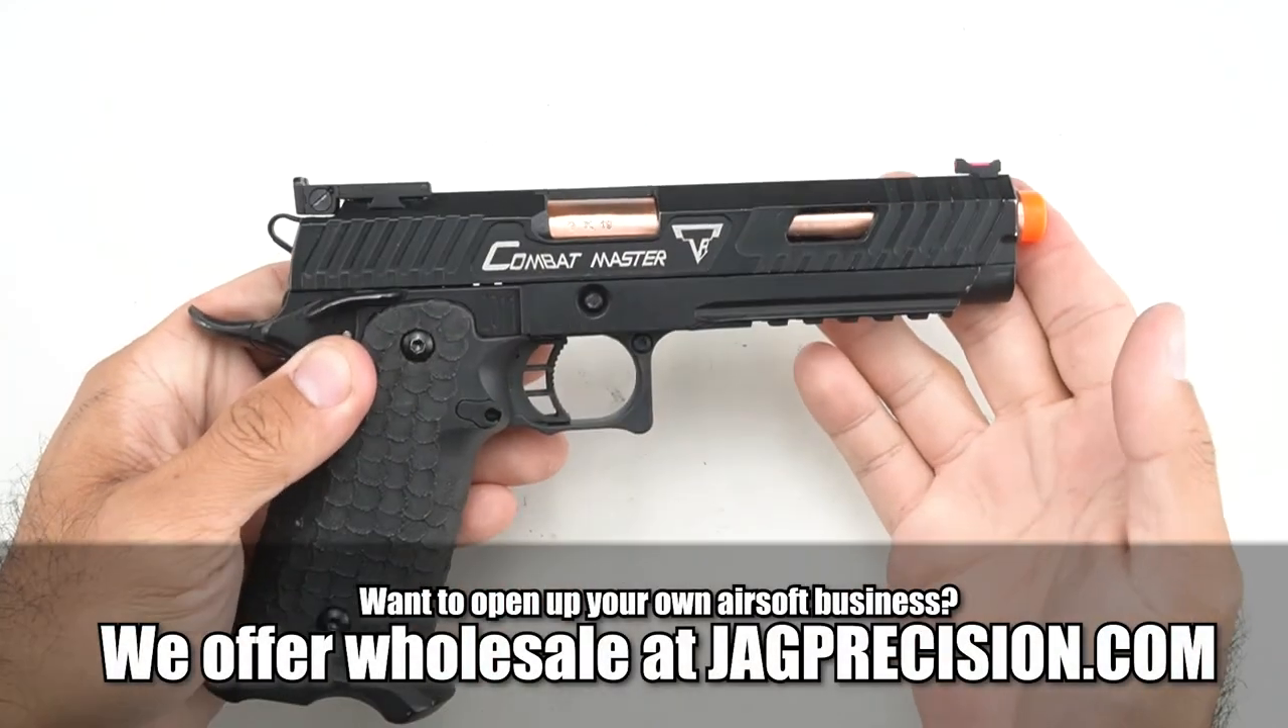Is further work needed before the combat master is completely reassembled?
No.